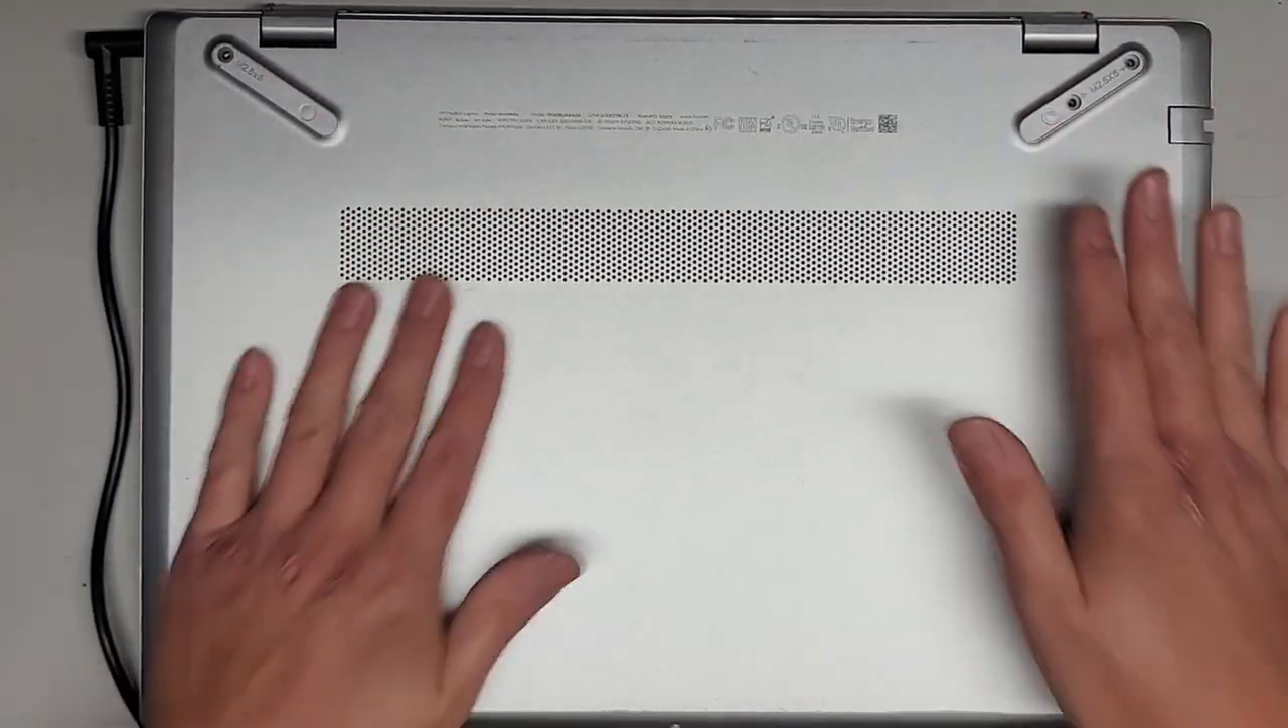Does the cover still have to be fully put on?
No.